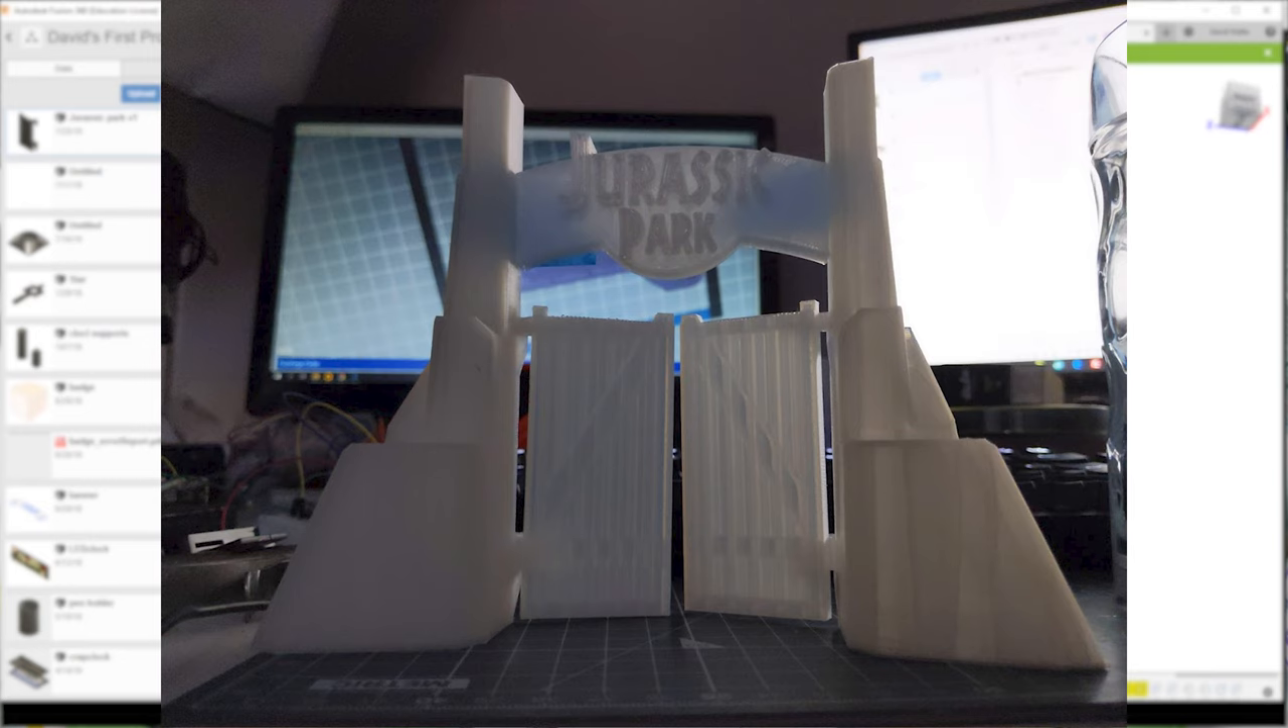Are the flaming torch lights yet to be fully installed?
Yes.